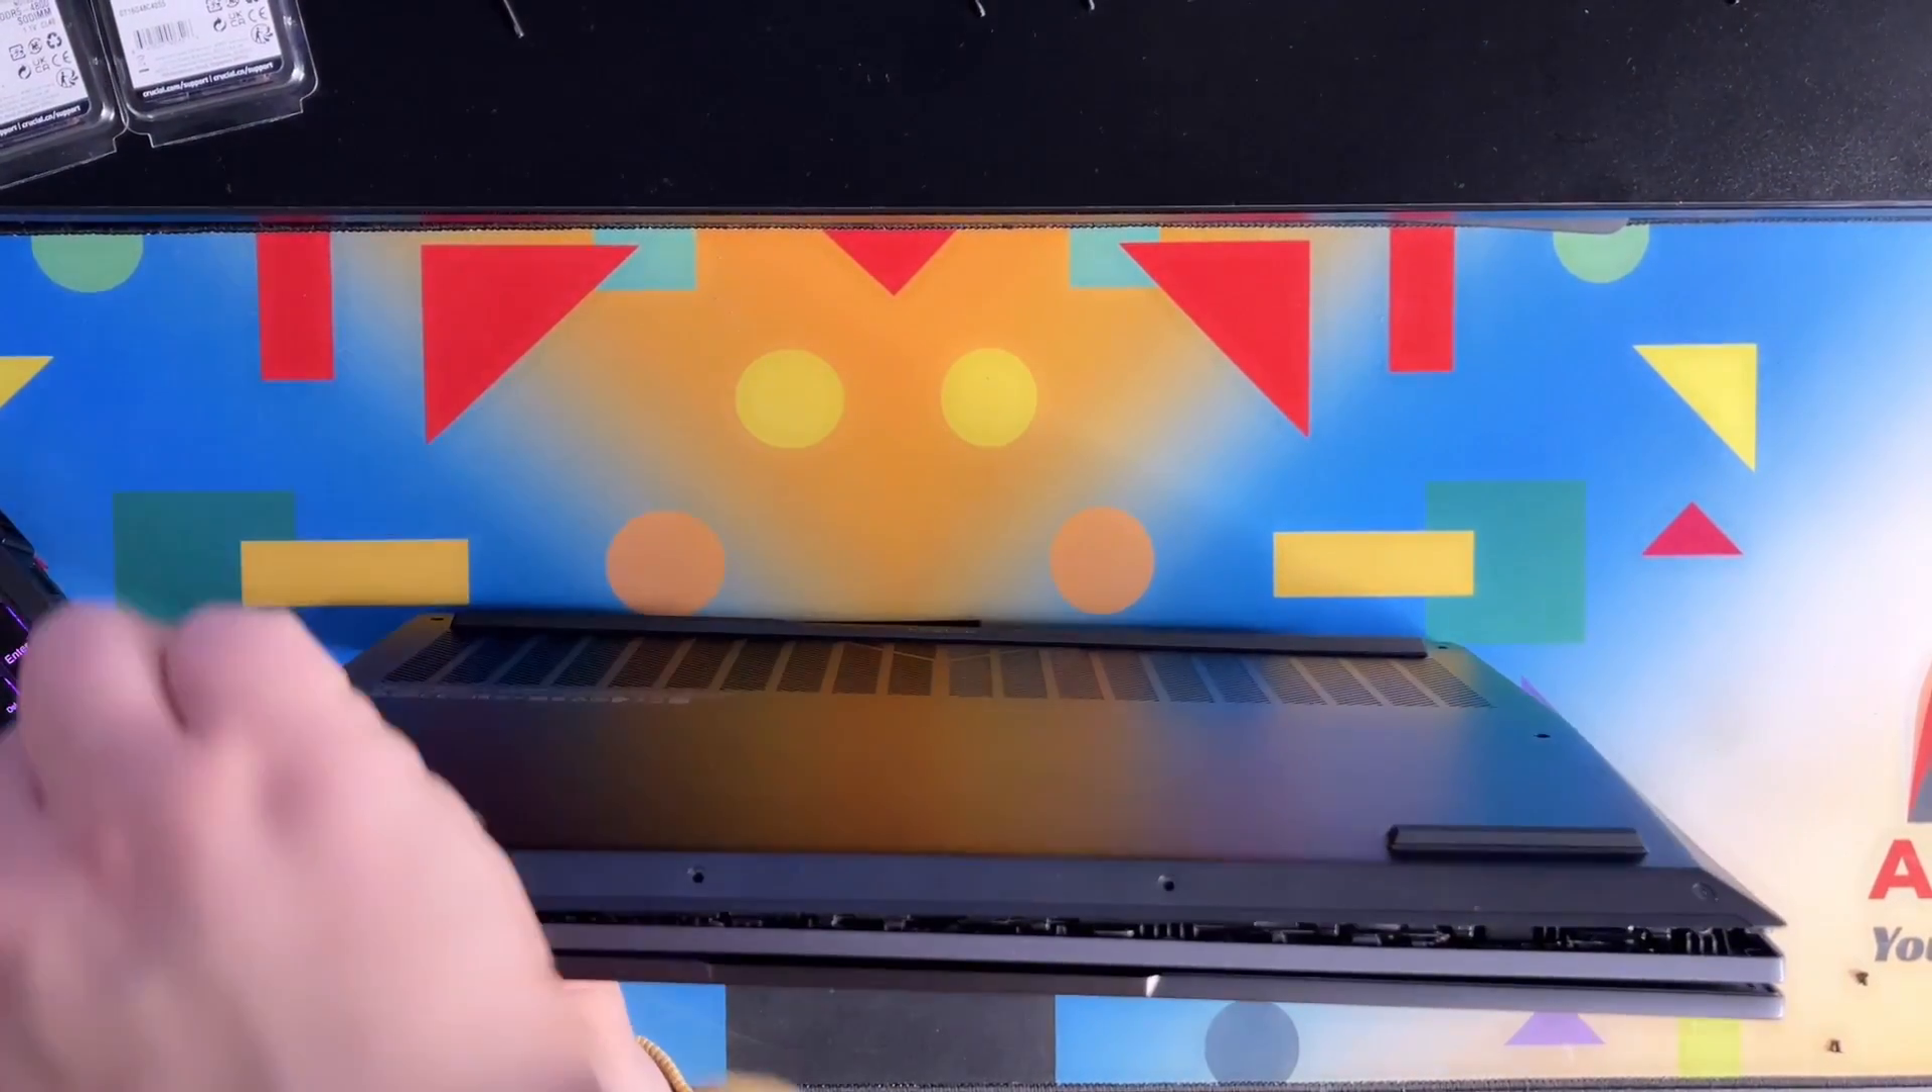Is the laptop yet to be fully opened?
Yes.